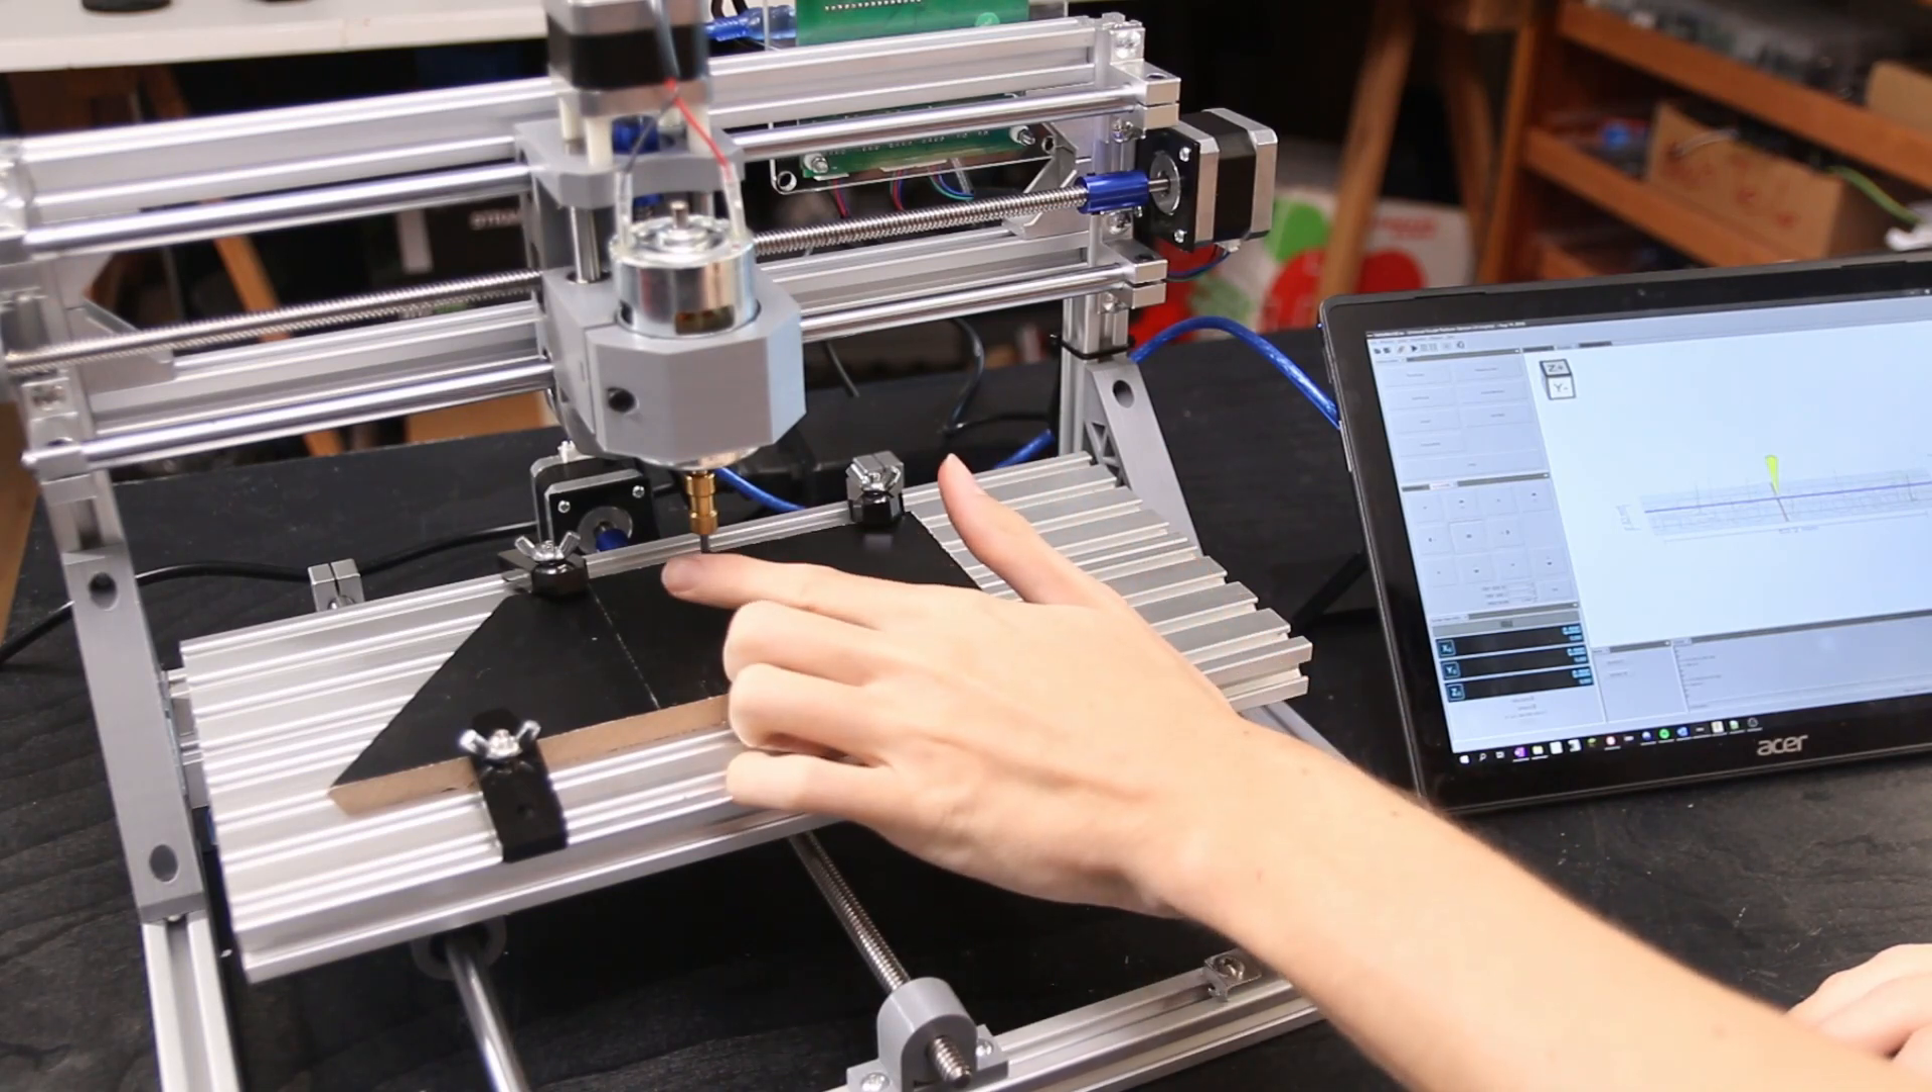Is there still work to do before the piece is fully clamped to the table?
No.